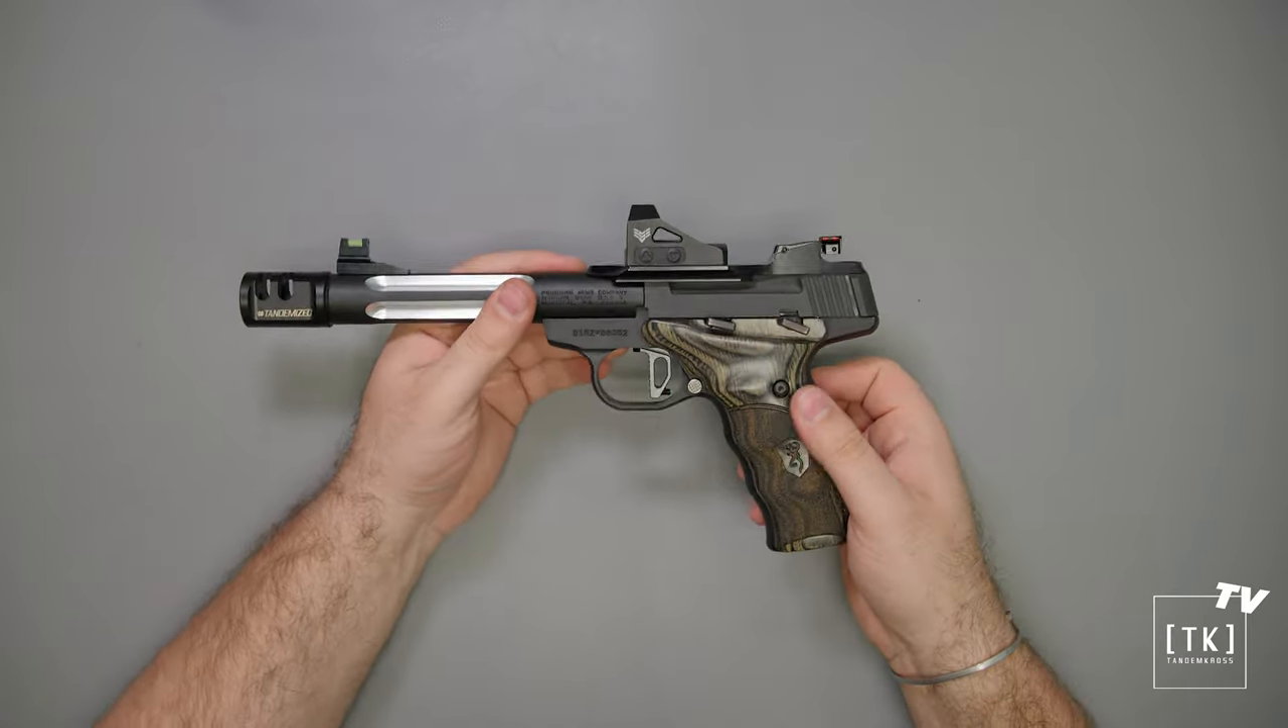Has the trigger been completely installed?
Yes.